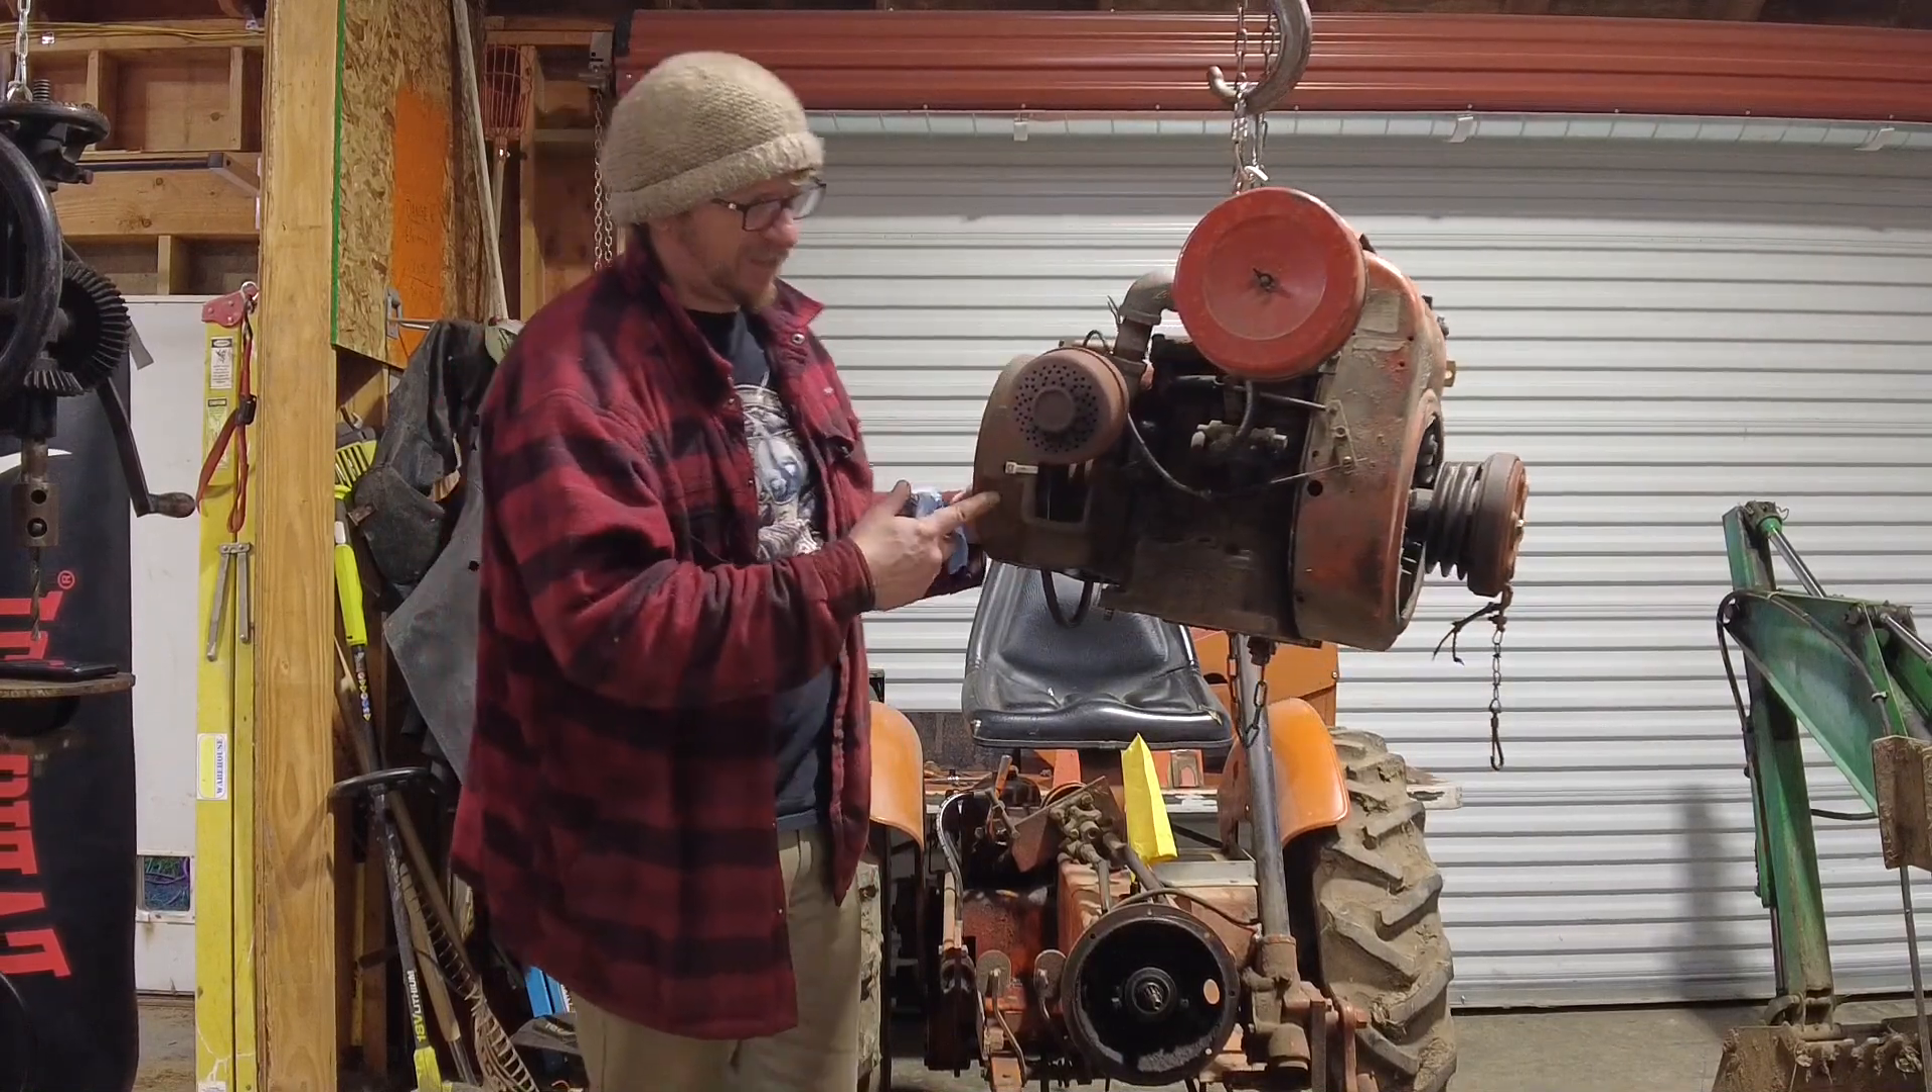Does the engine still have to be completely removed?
No.